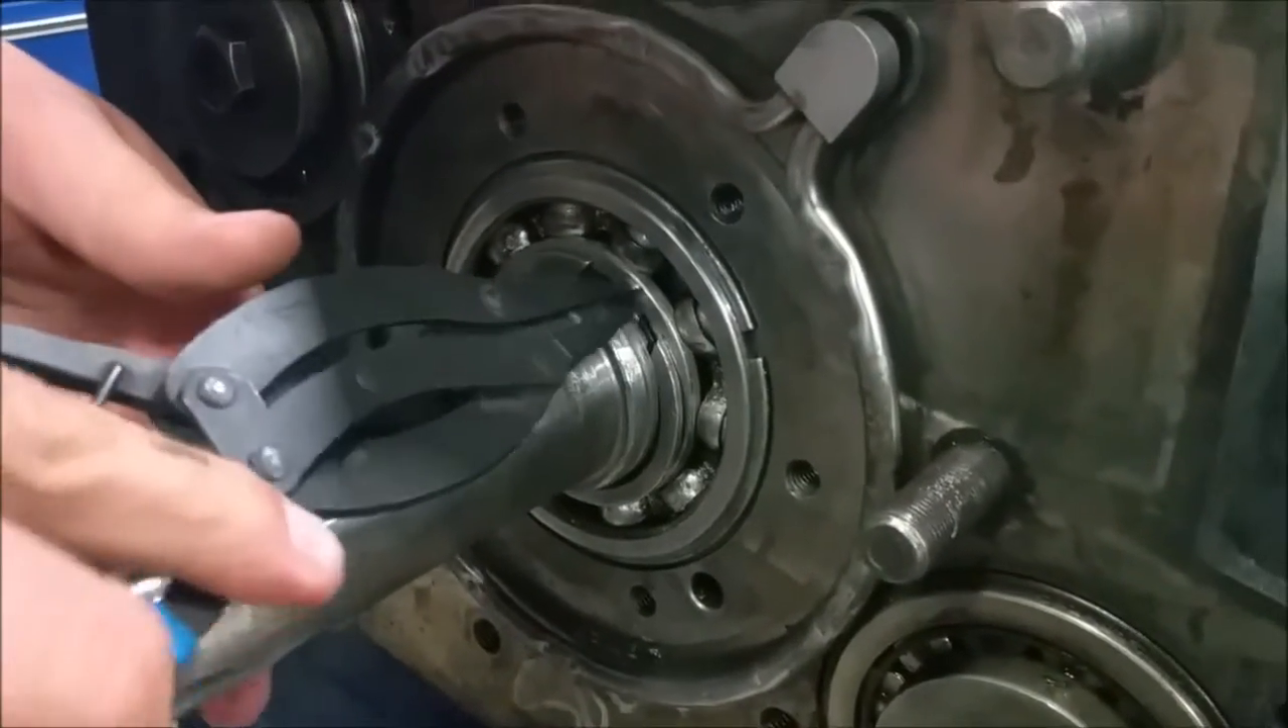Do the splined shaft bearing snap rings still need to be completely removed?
Yes.